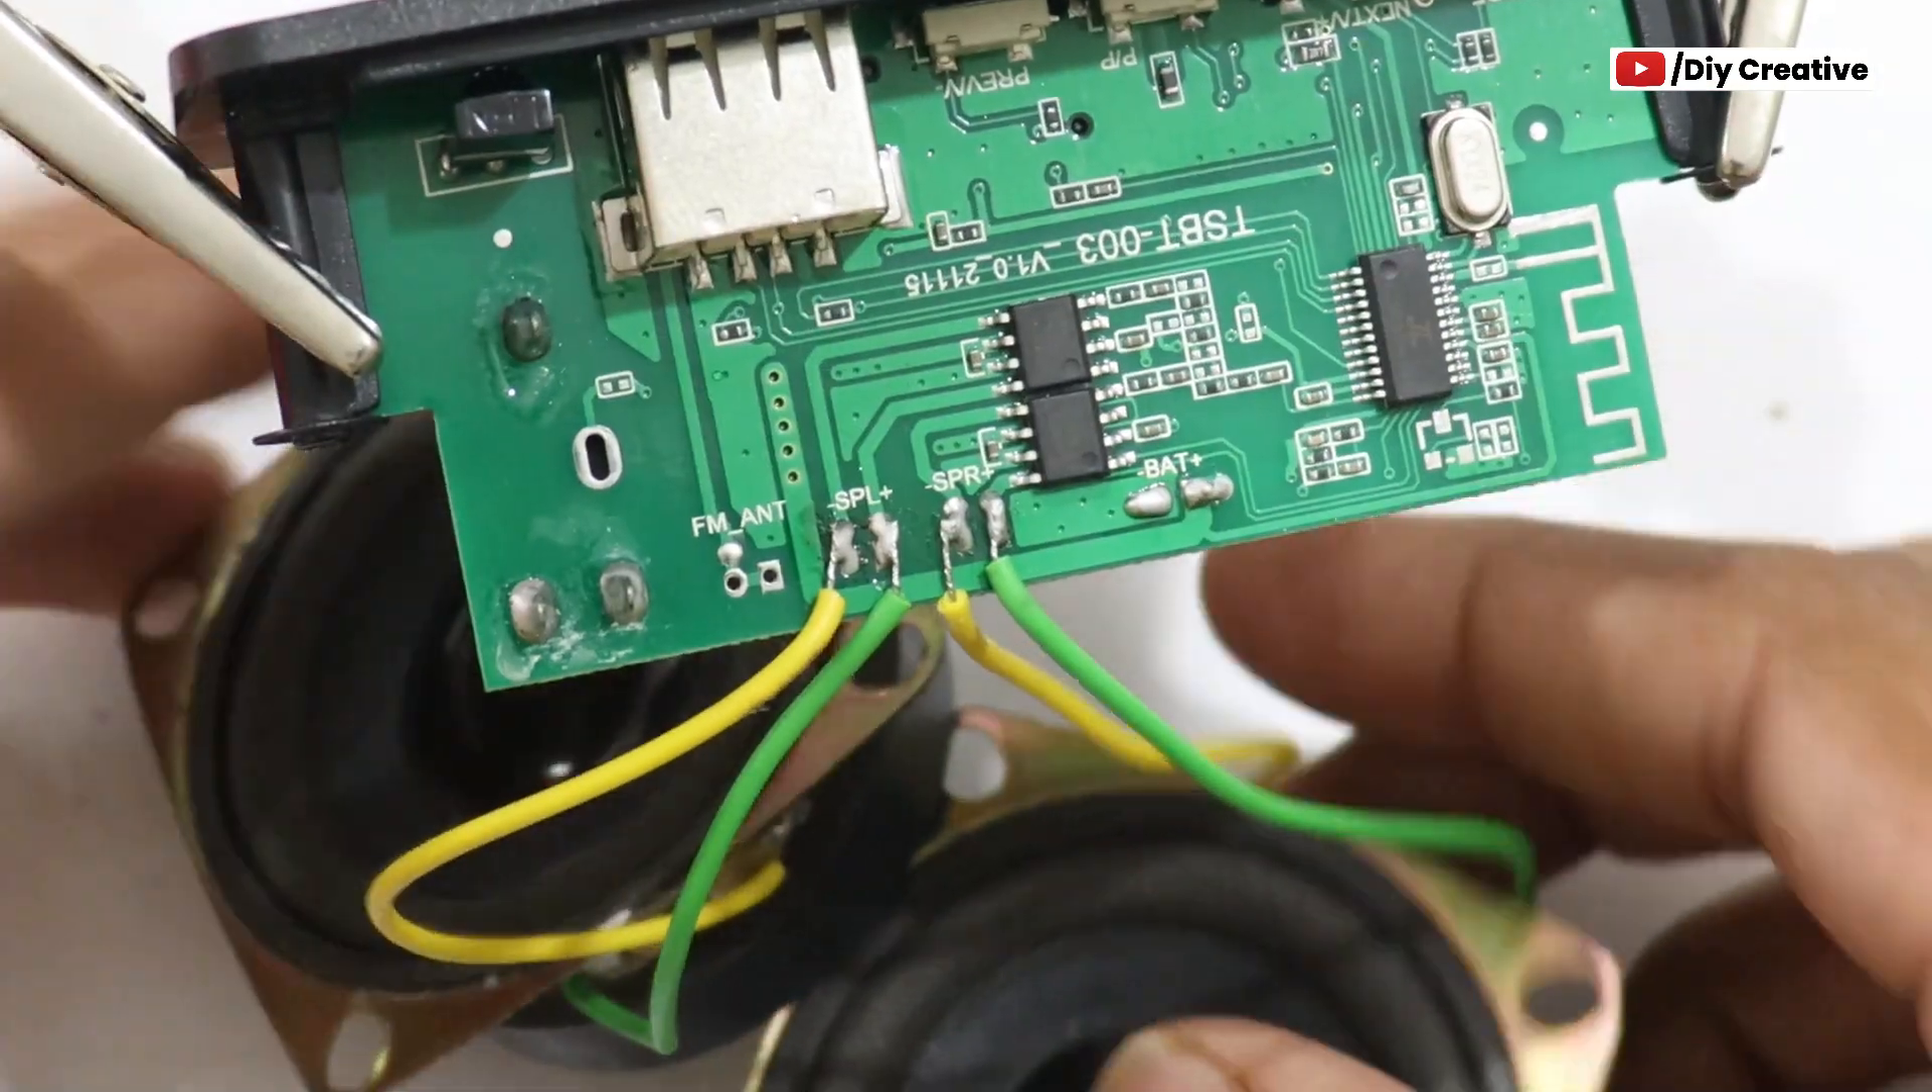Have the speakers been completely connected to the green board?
Yes.